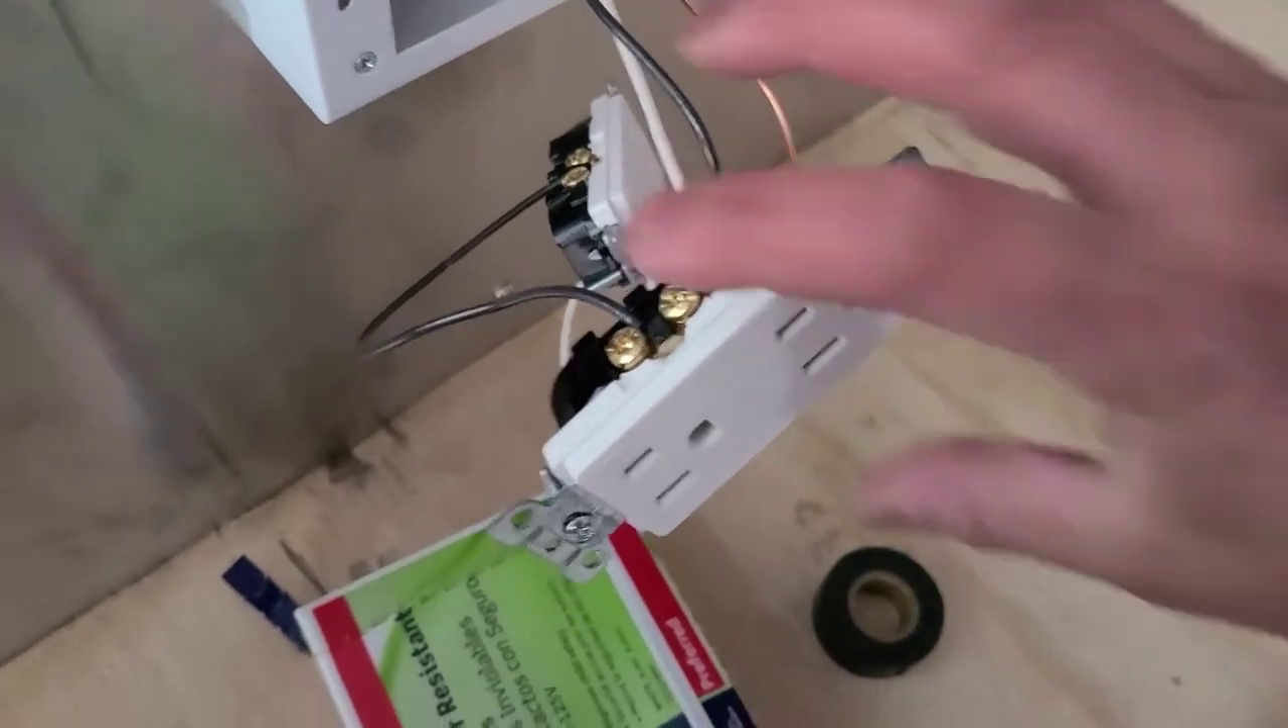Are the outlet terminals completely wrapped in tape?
No.